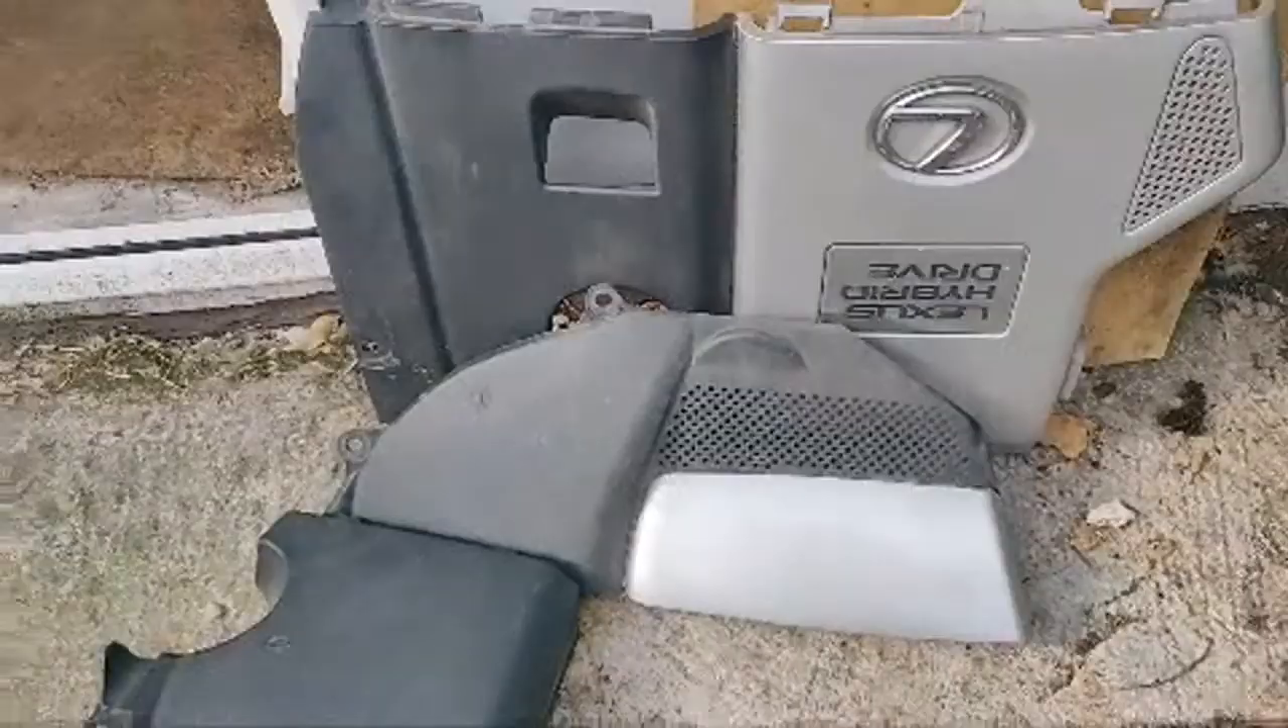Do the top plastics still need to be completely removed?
No.